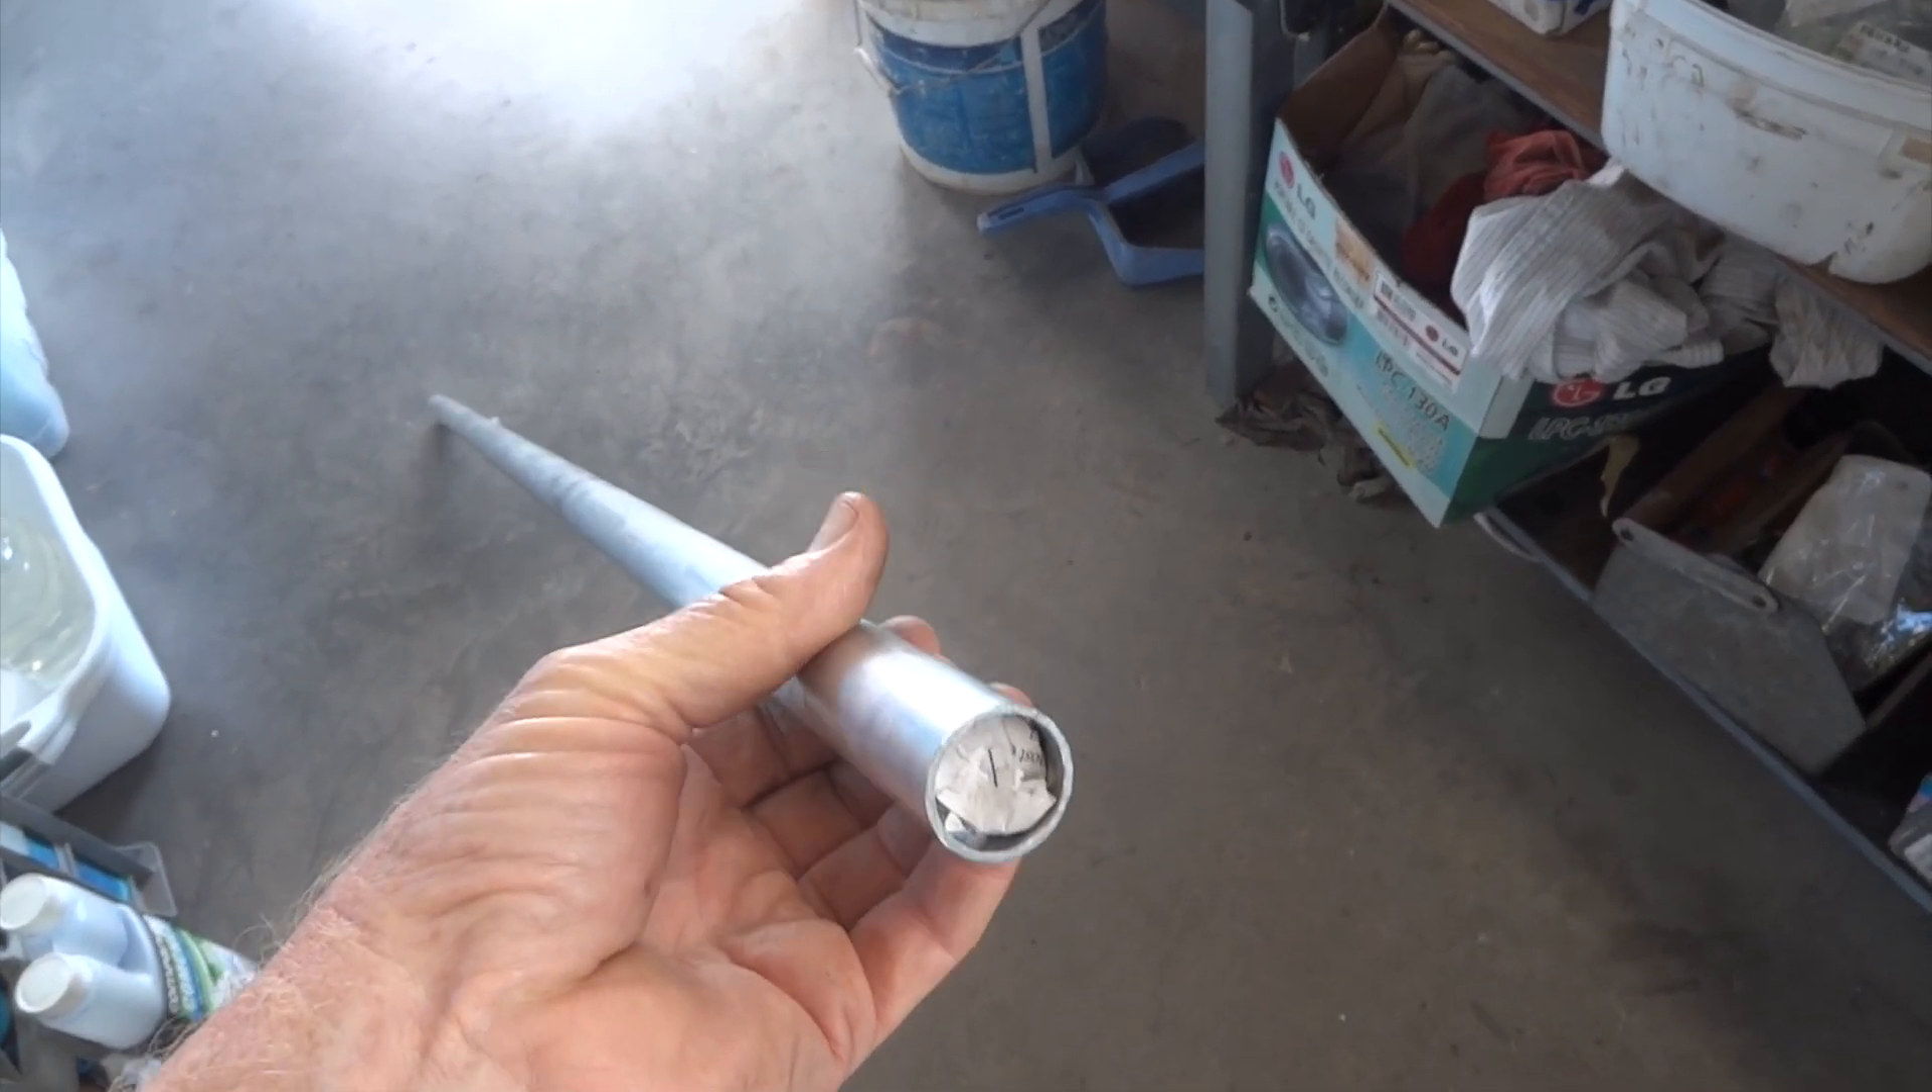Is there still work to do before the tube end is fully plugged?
No.